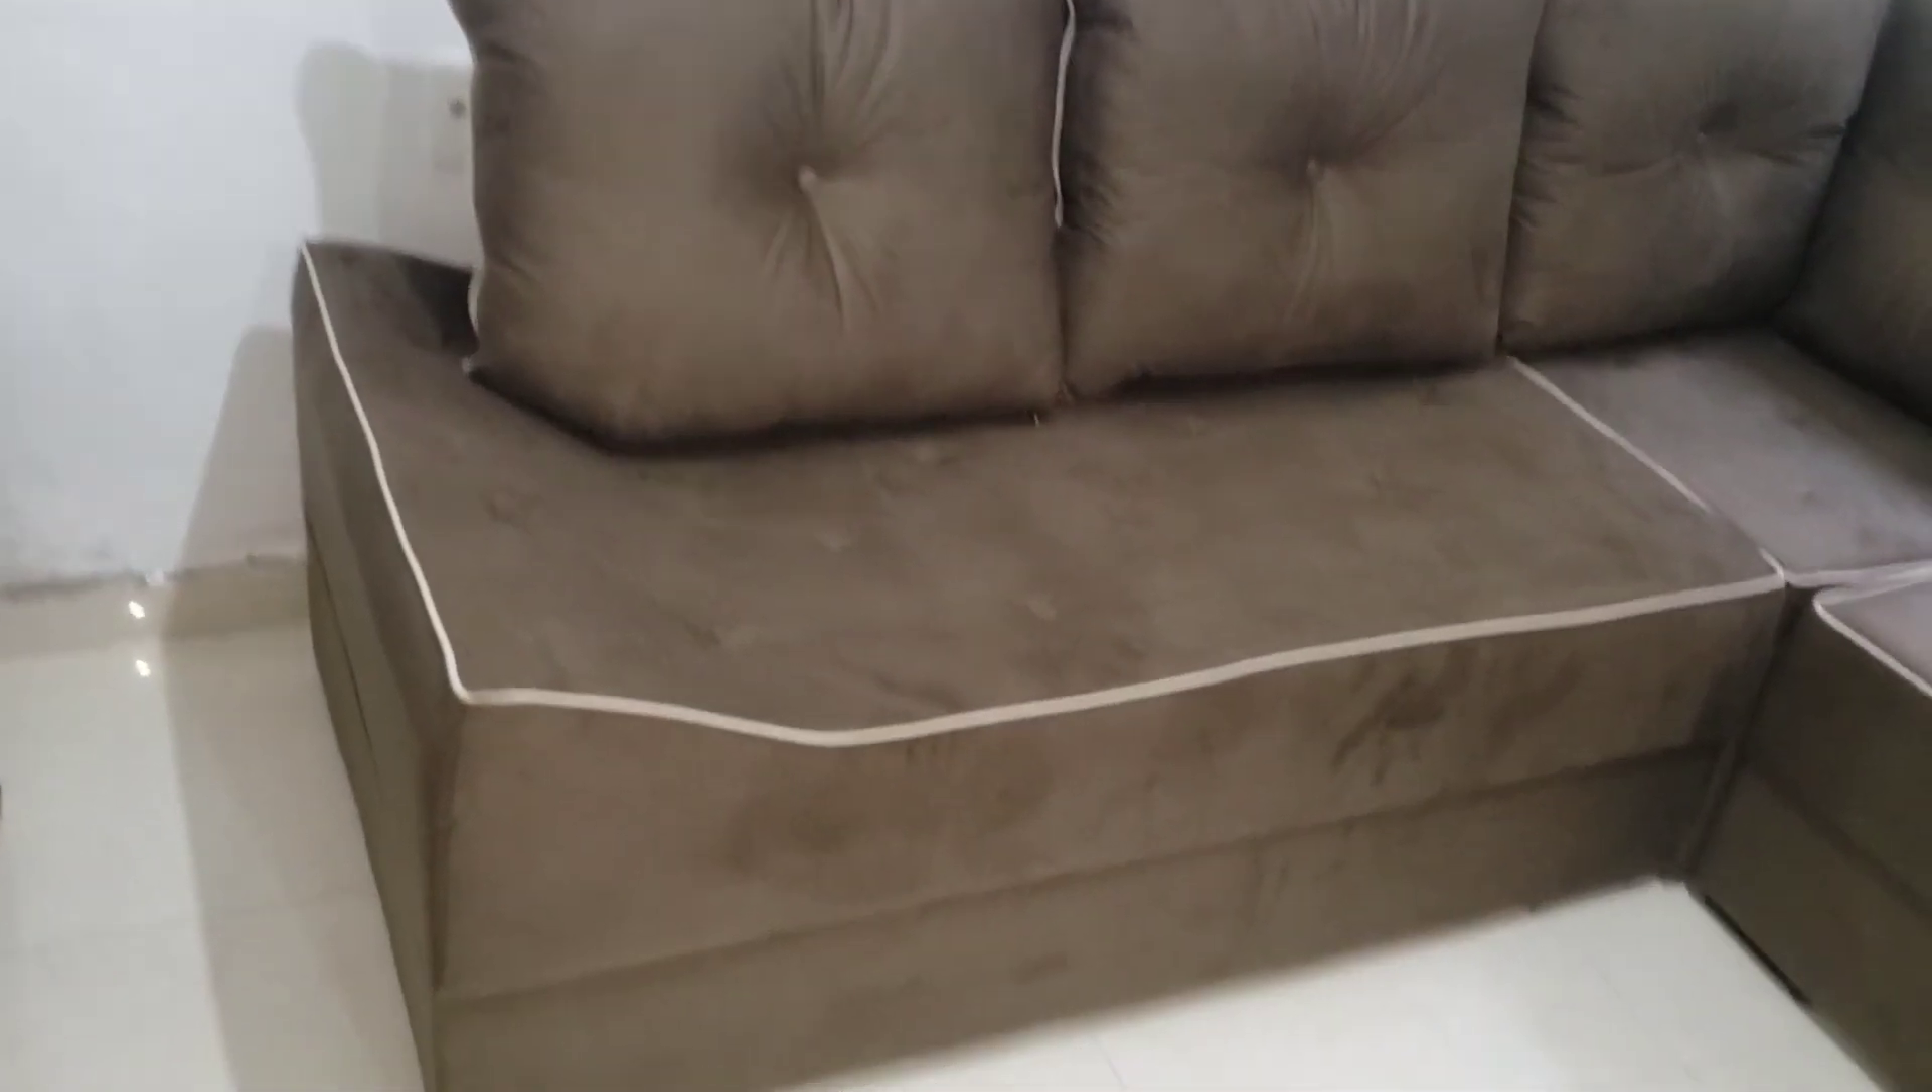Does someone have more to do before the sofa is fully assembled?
No.